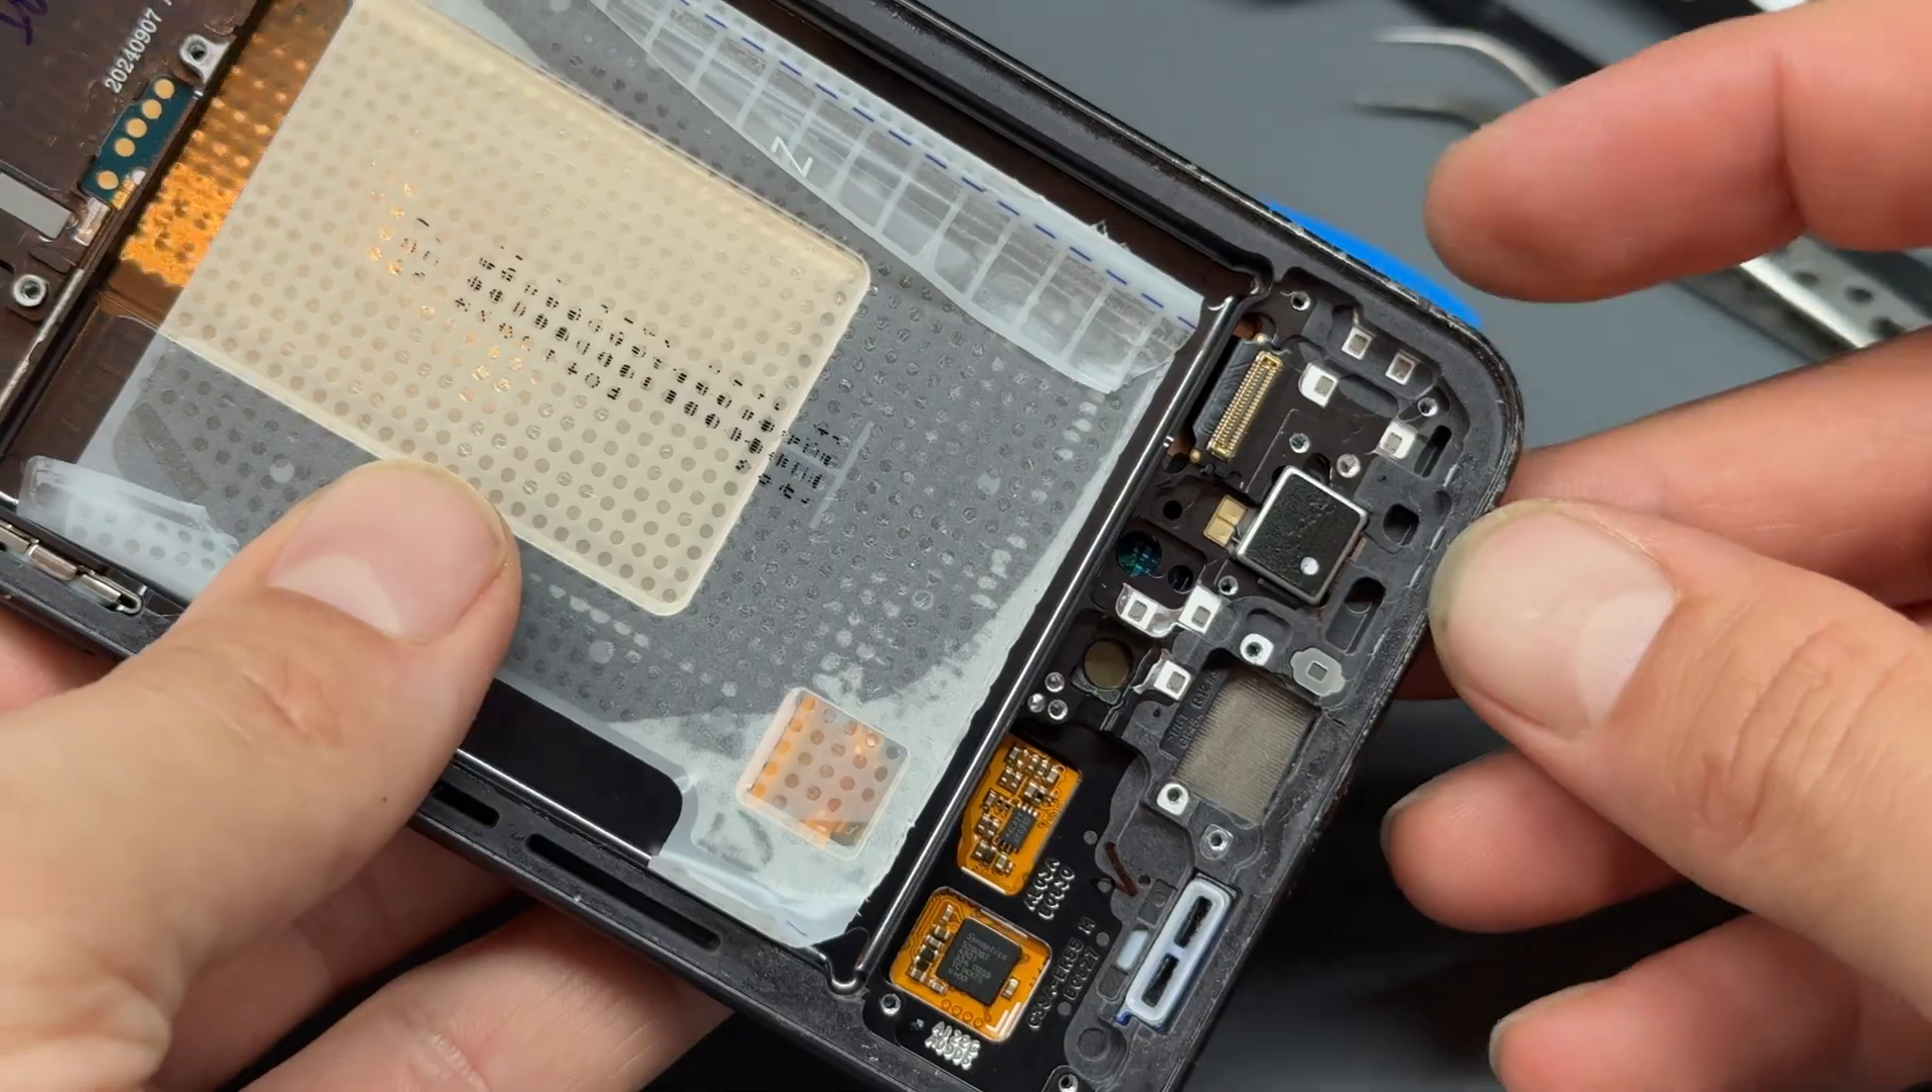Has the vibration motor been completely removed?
No.